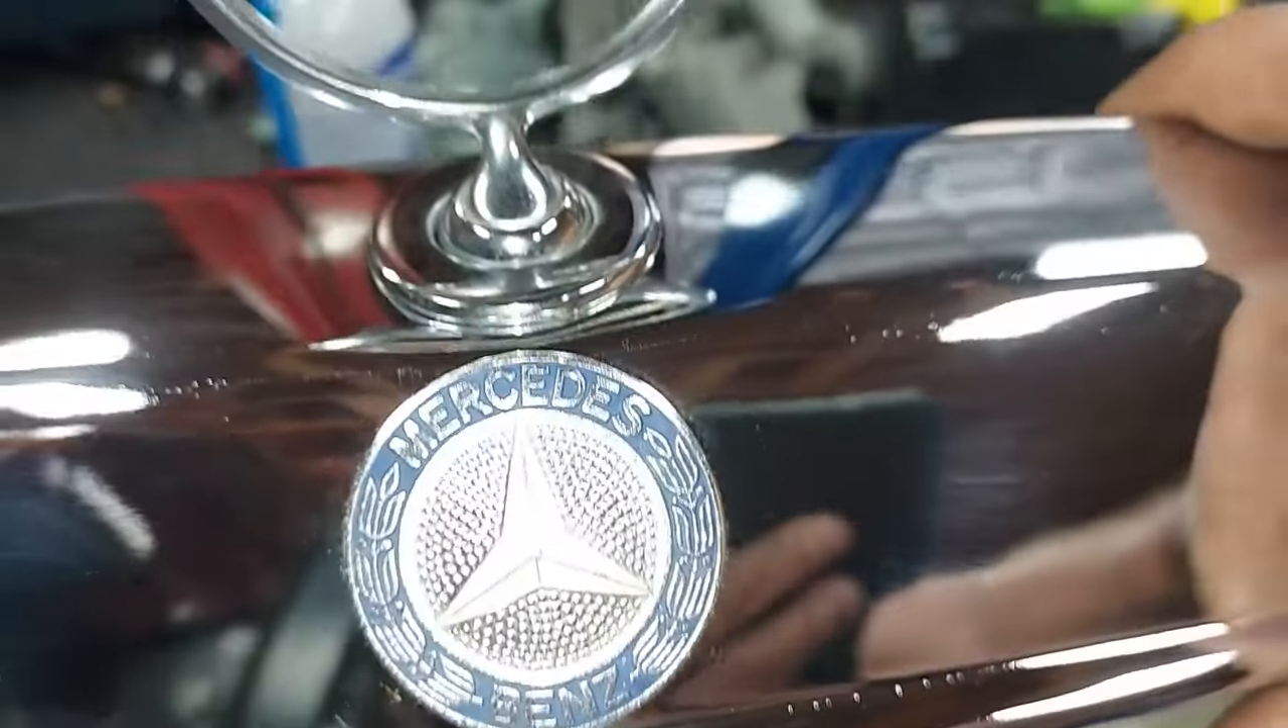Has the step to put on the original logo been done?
Yes.